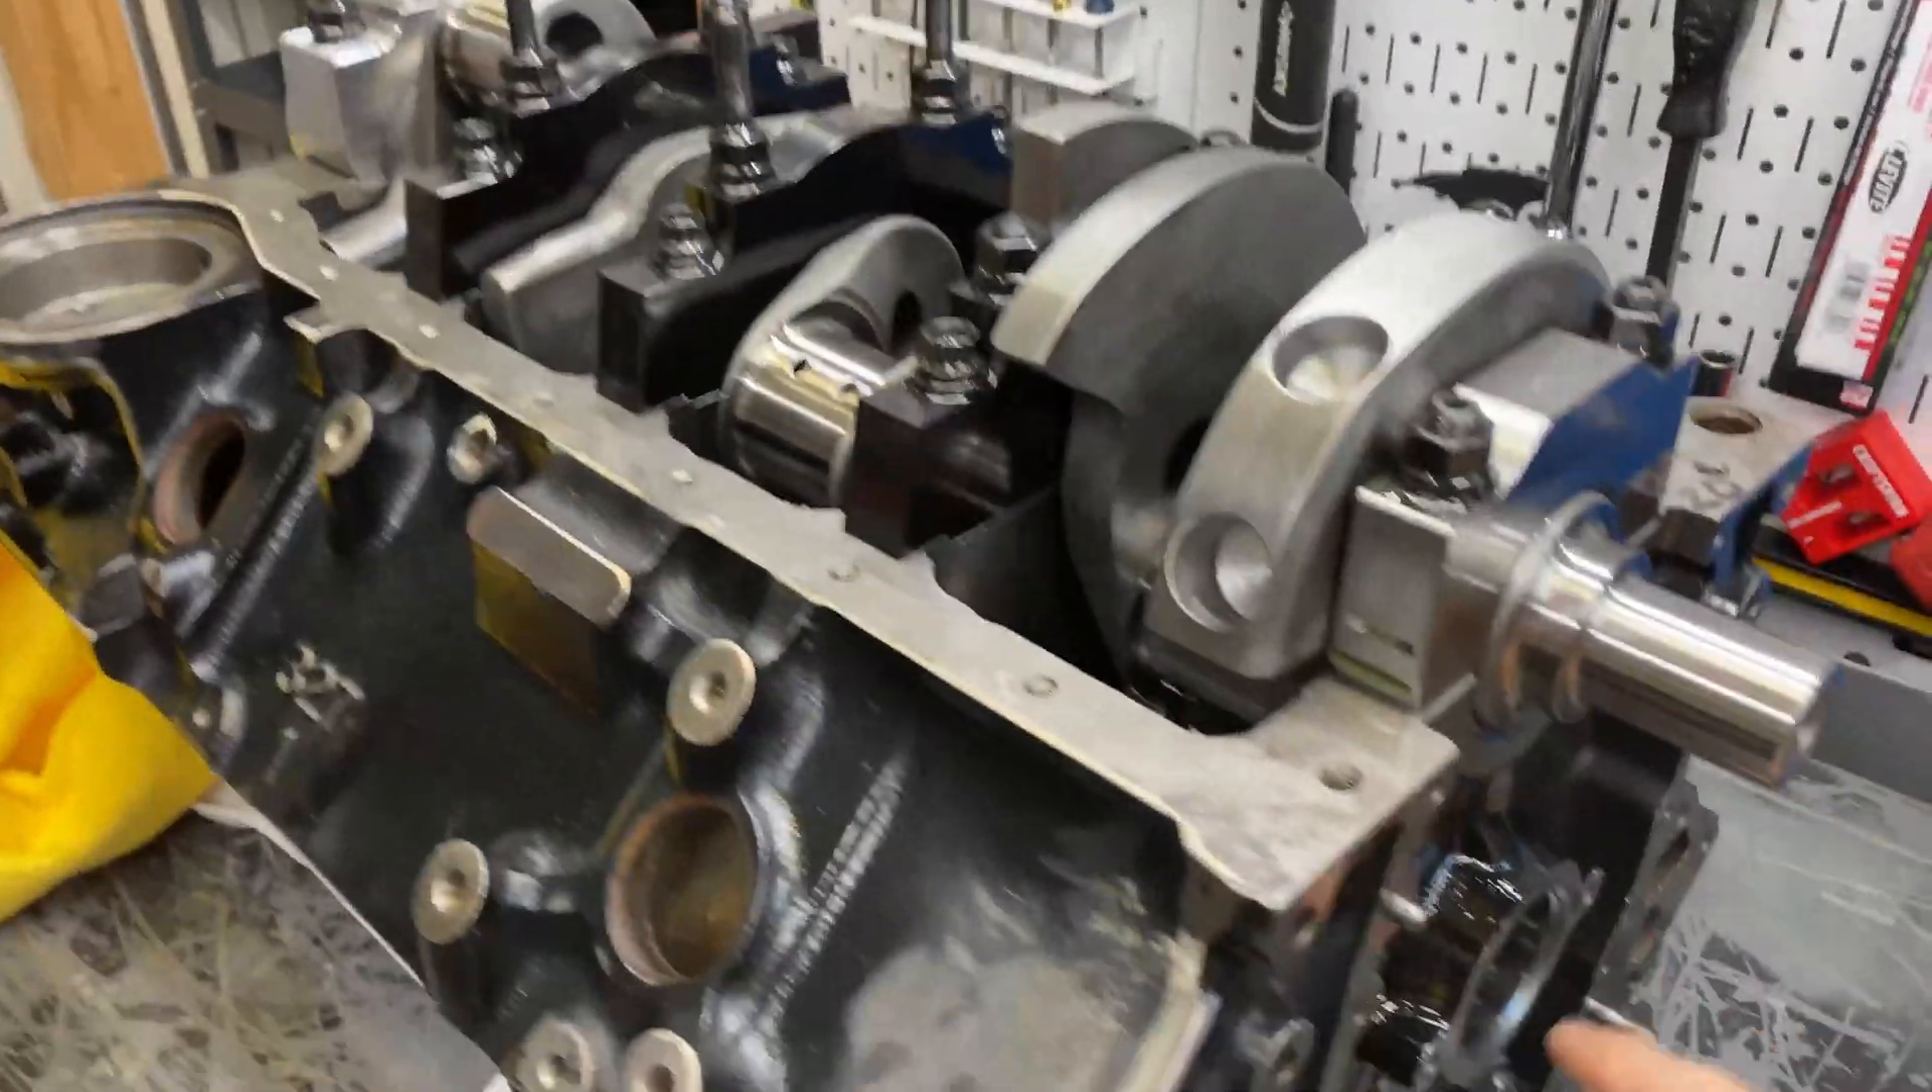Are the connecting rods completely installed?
No.